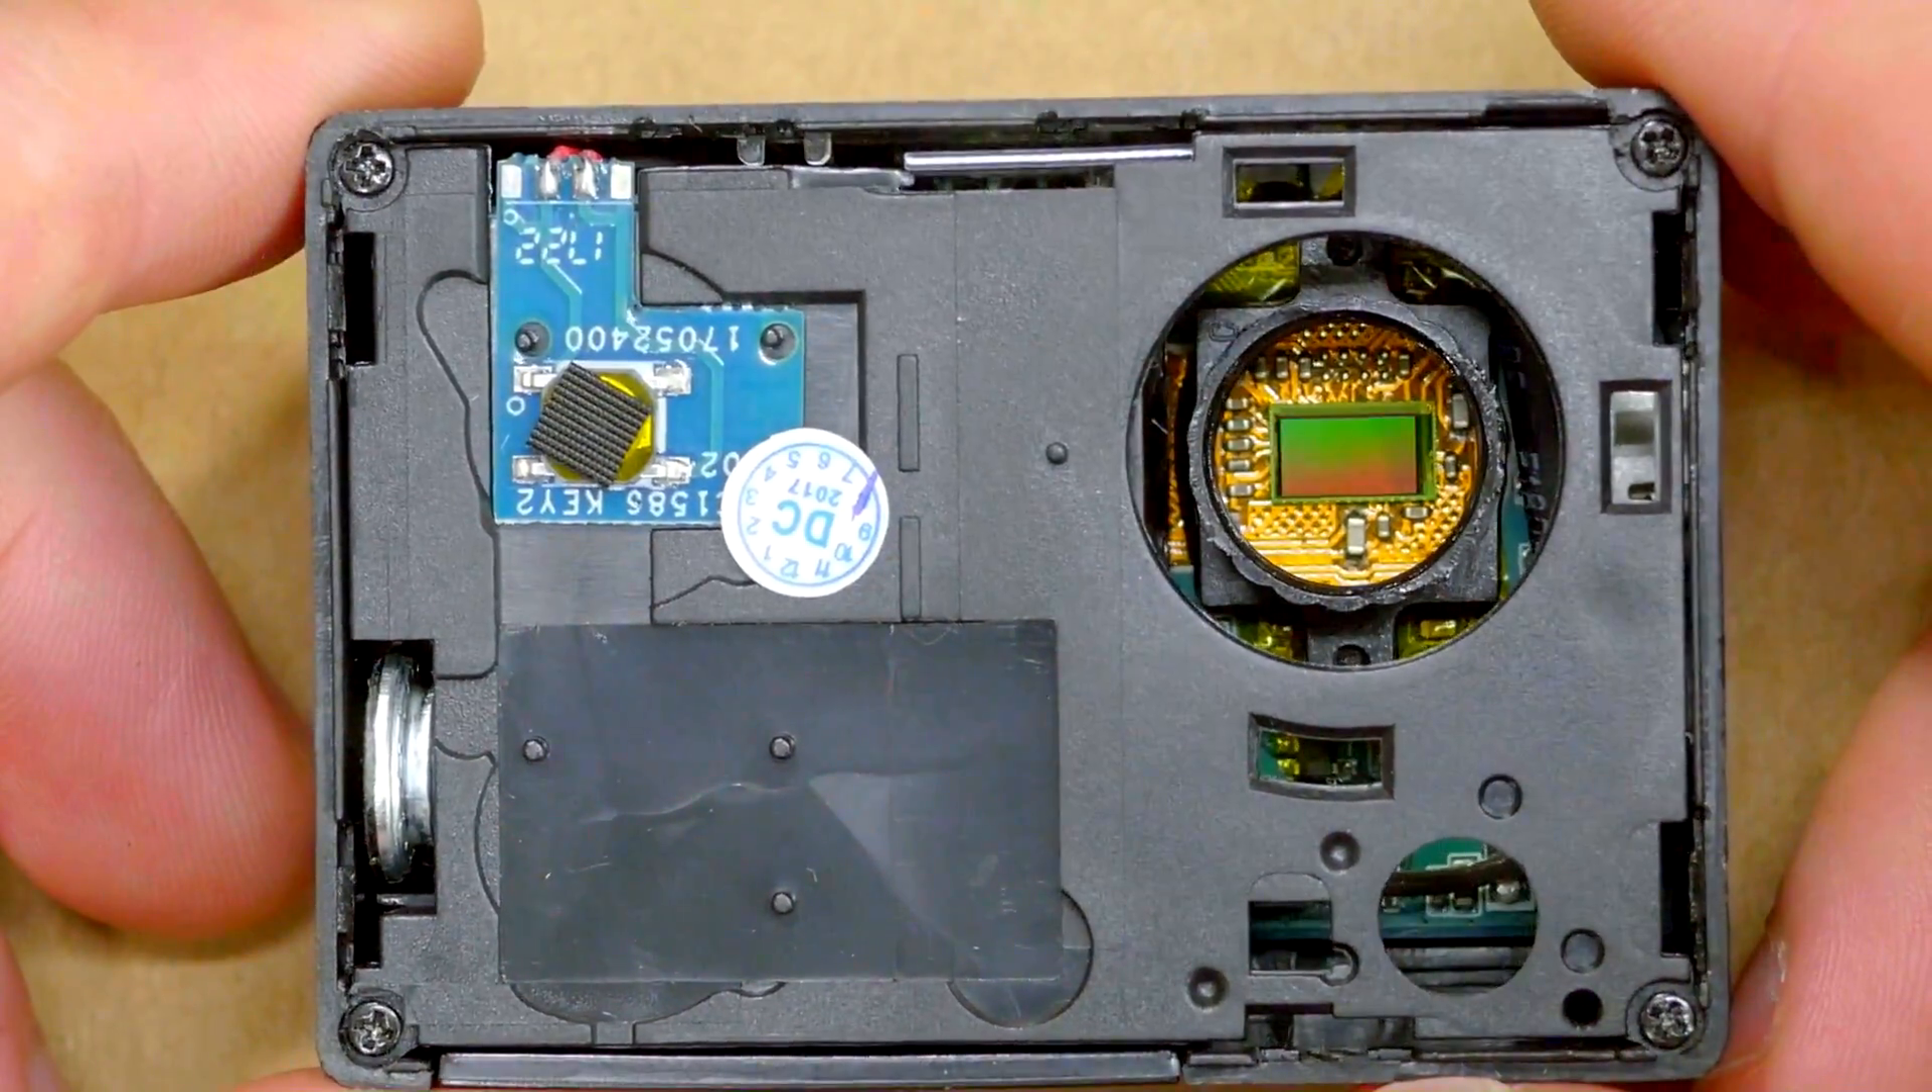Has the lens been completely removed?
Yes.